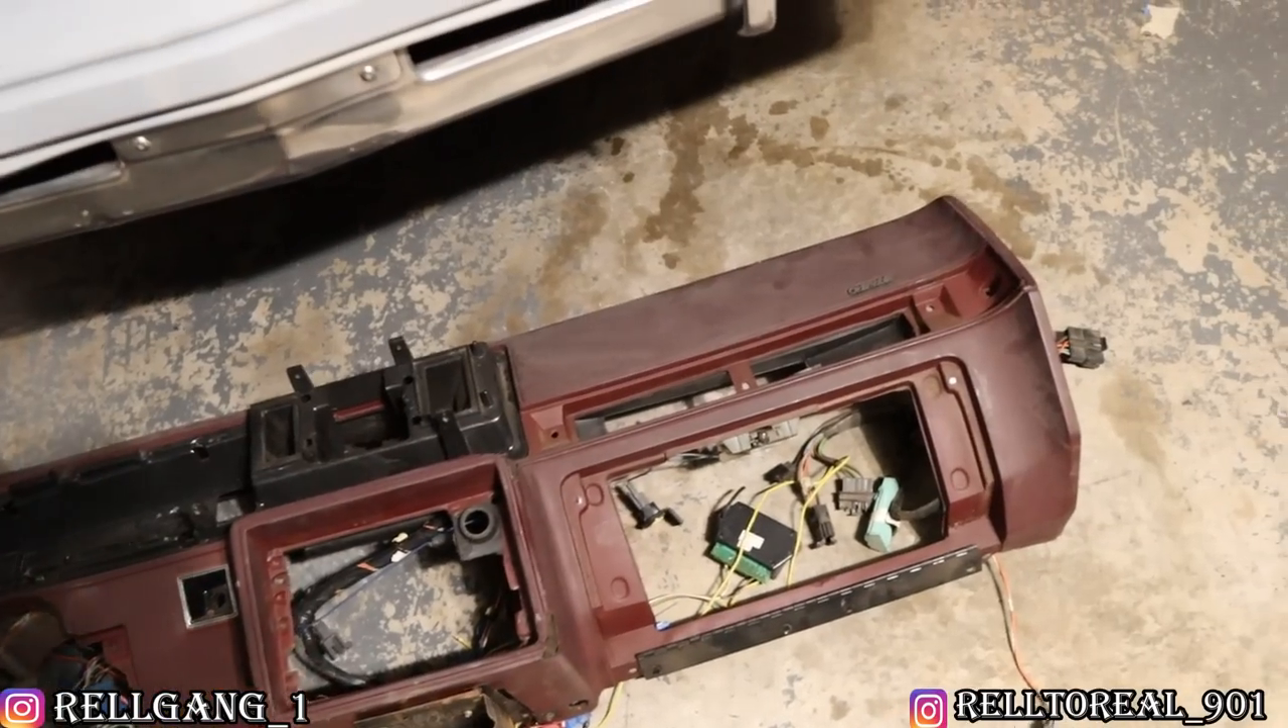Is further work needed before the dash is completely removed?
No.